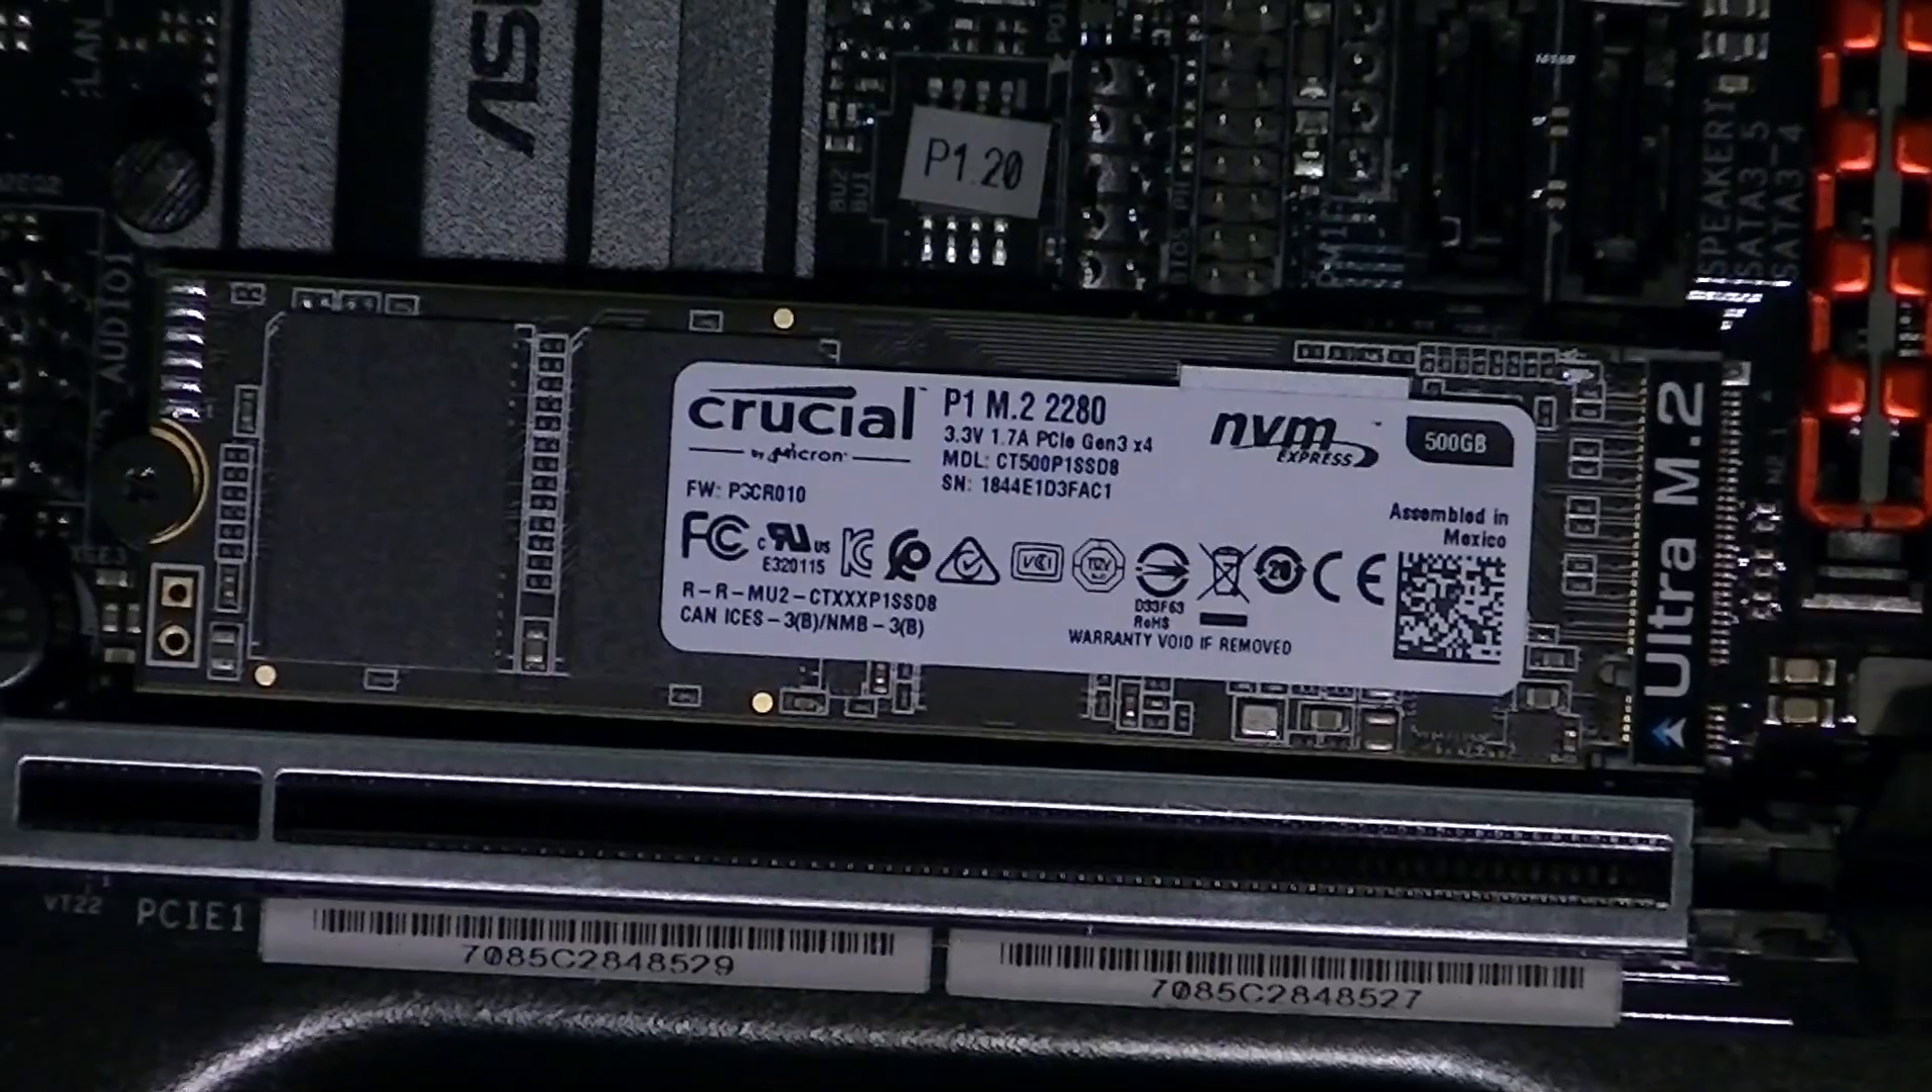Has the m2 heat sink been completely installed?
No.